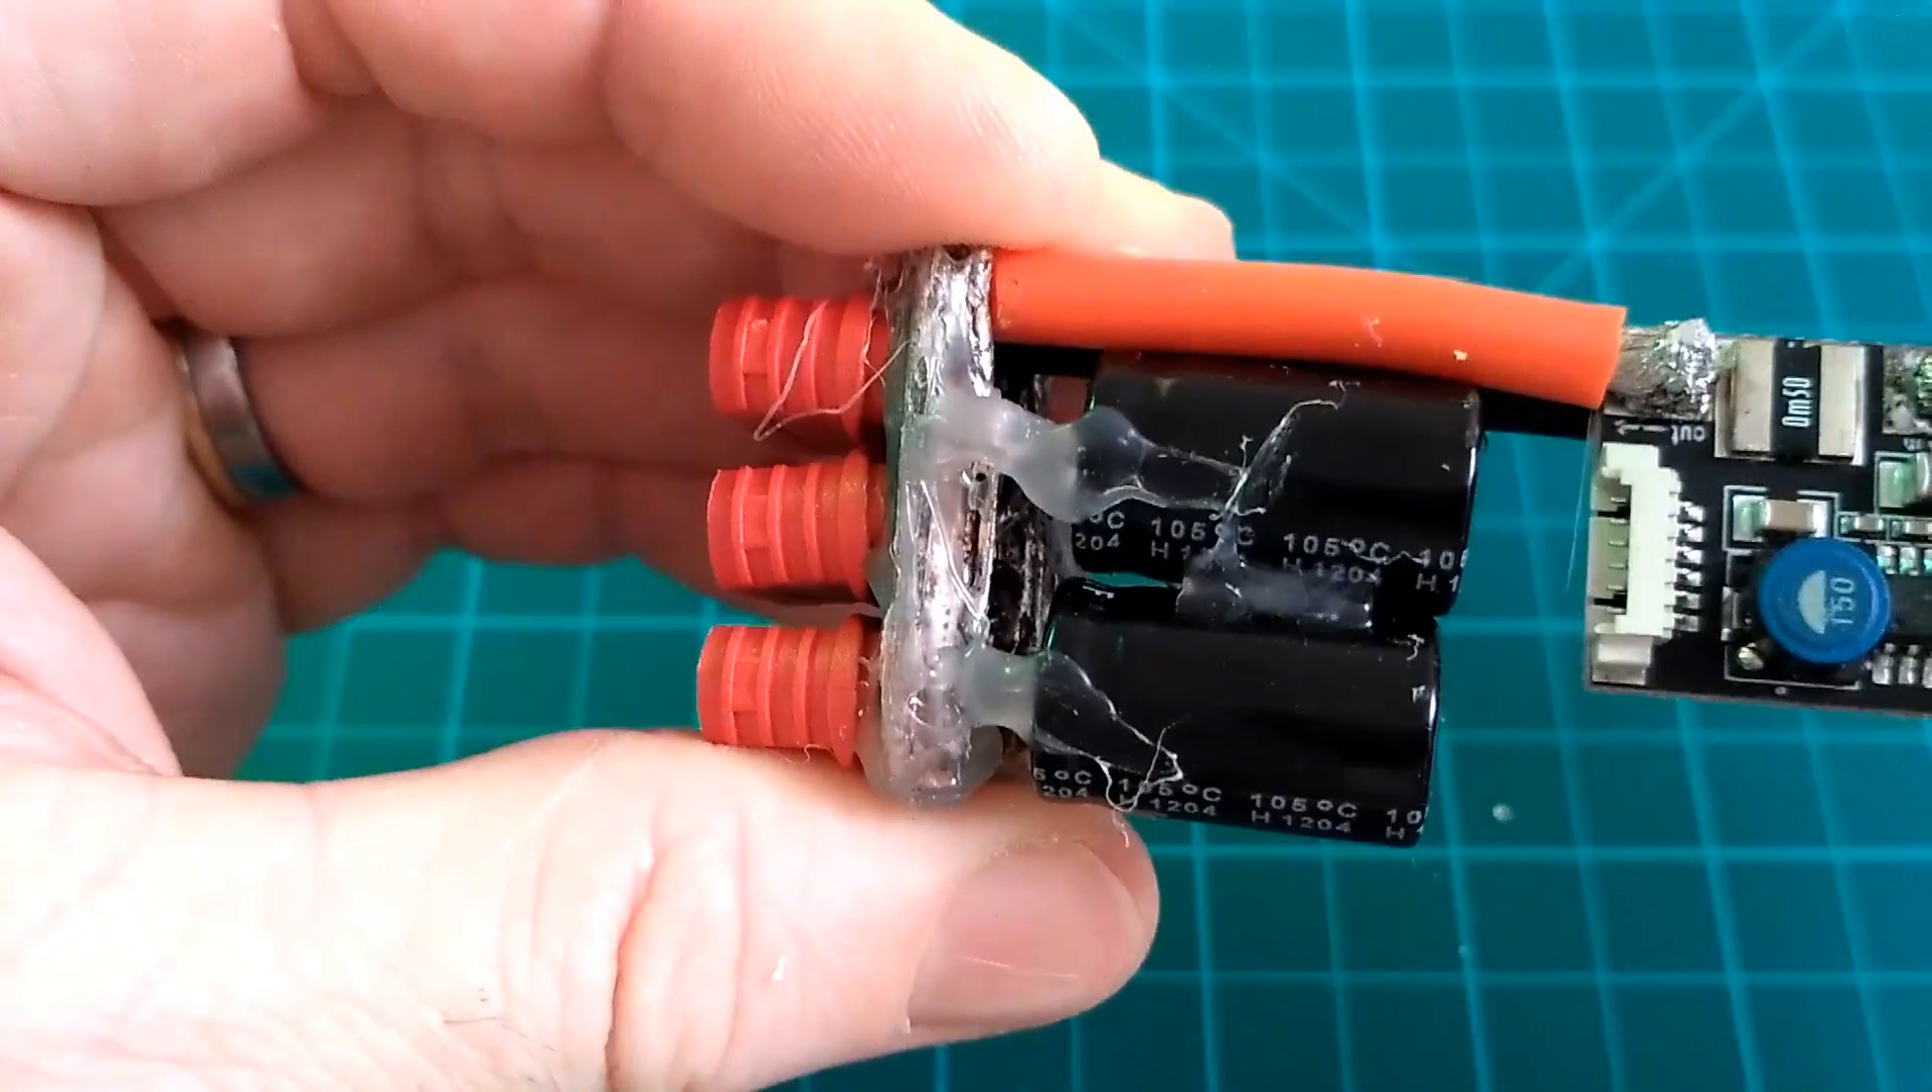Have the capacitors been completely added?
Yes.